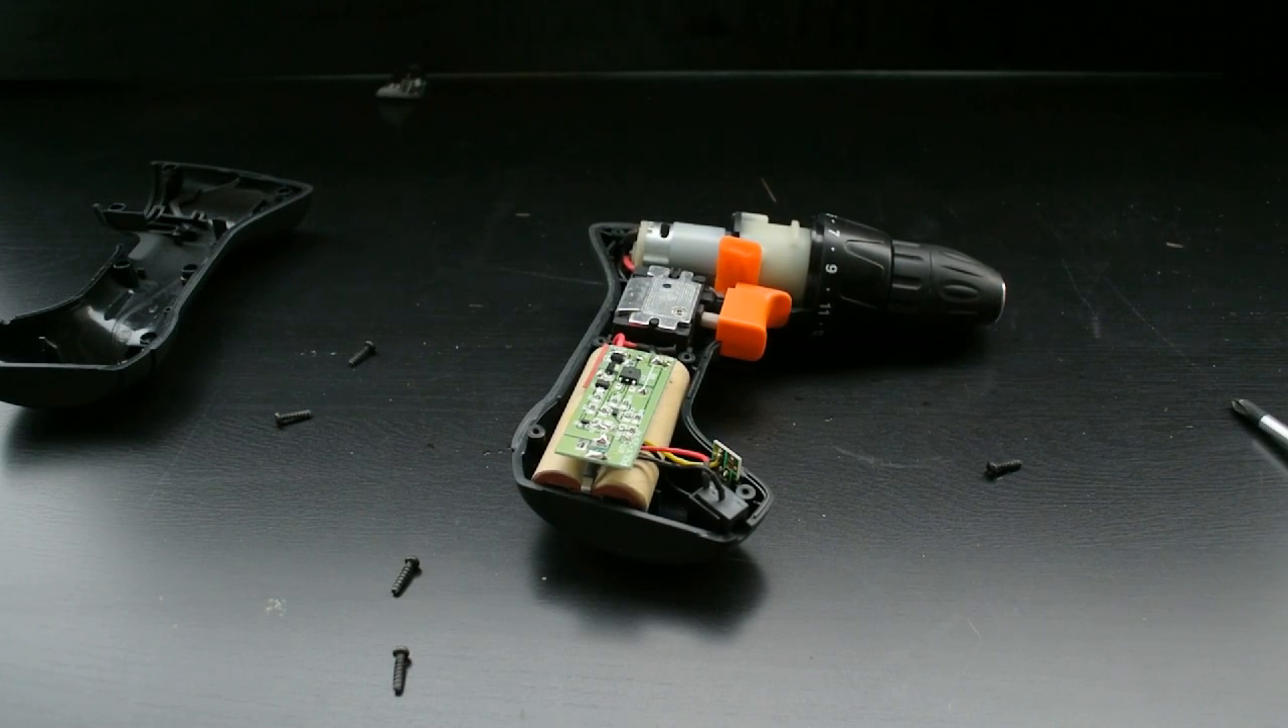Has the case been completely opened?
Yes.